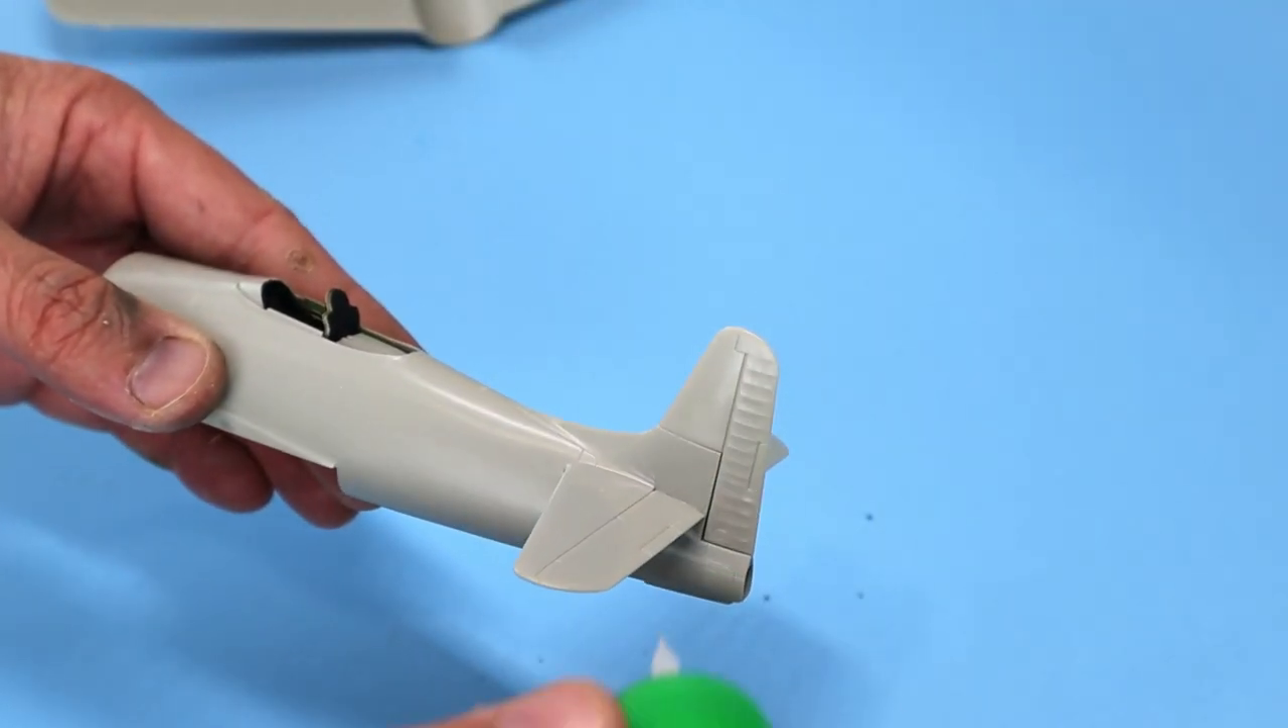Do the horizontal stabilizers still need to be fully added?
No.